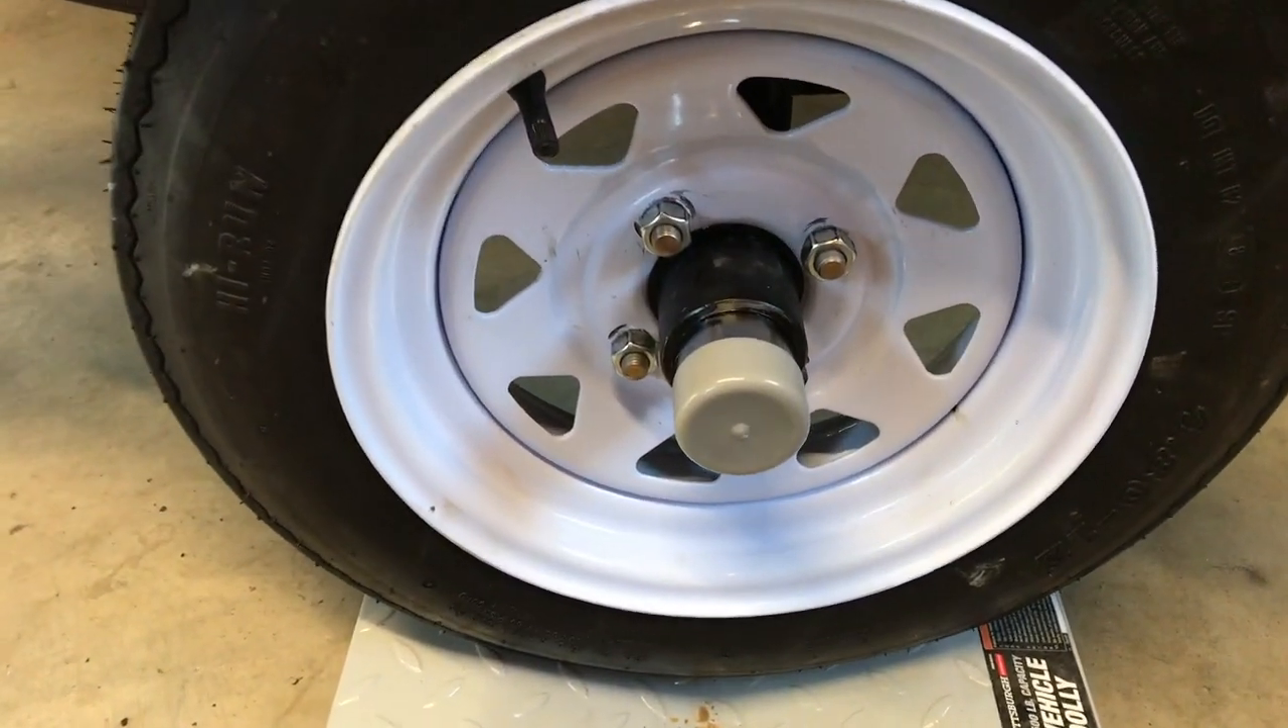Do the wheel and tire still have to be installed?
No.